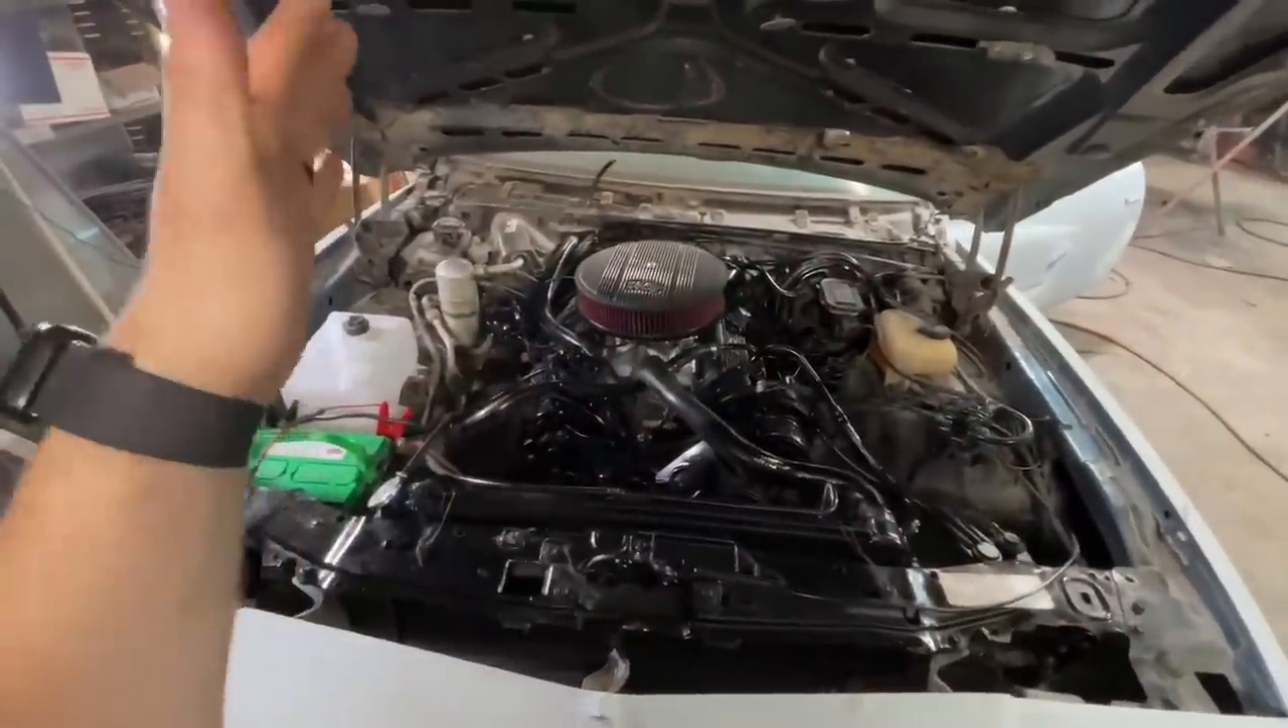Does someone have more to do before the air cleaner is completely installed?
No.